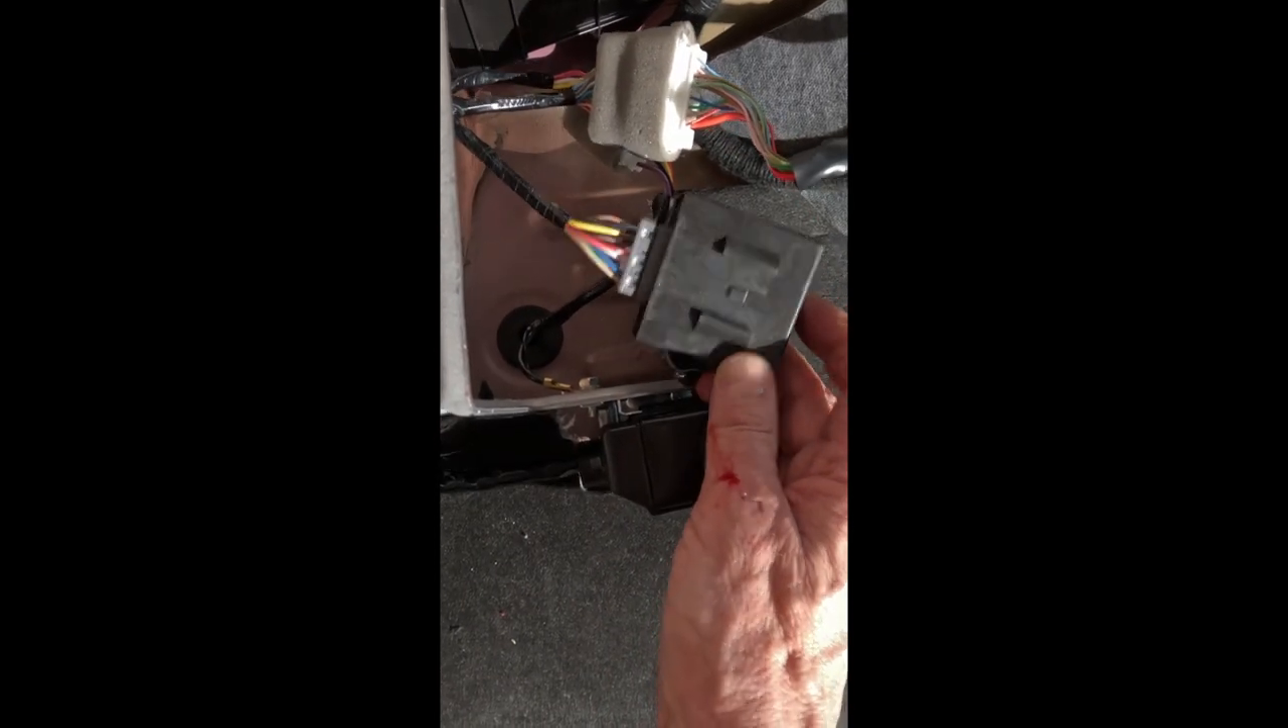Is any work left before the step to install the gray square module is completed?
Yes.